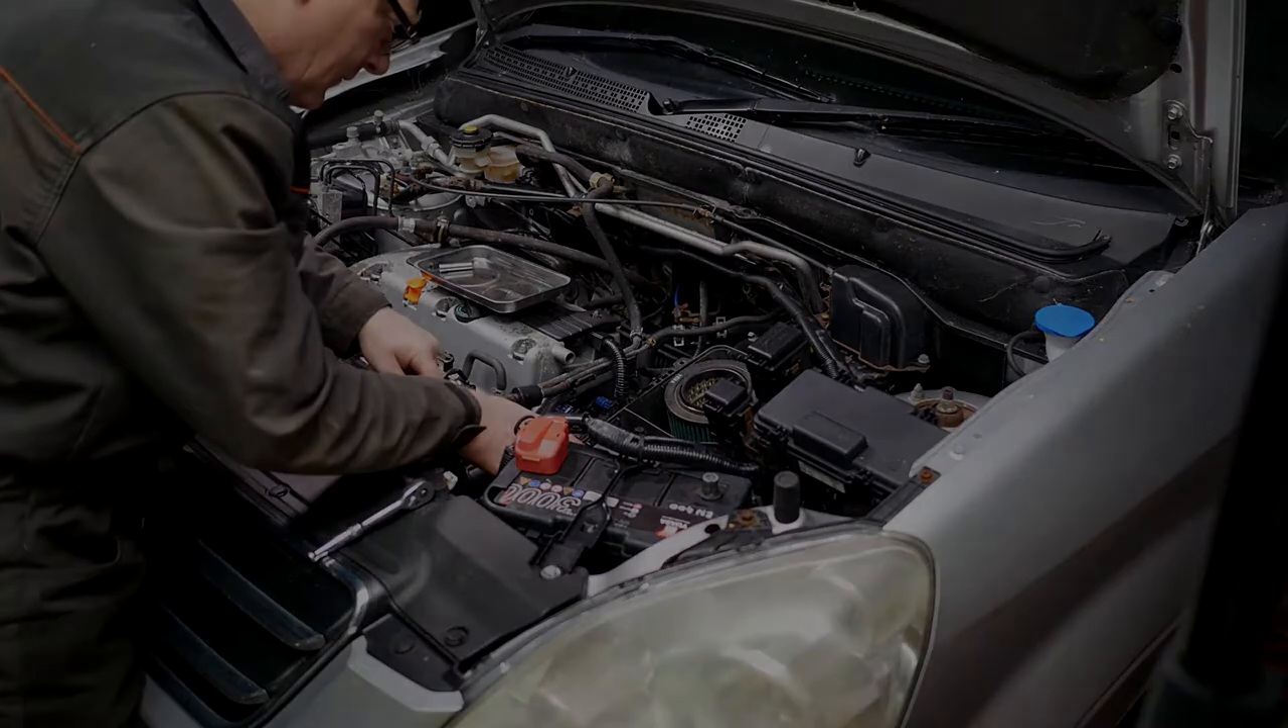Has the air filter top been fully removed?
Yes.